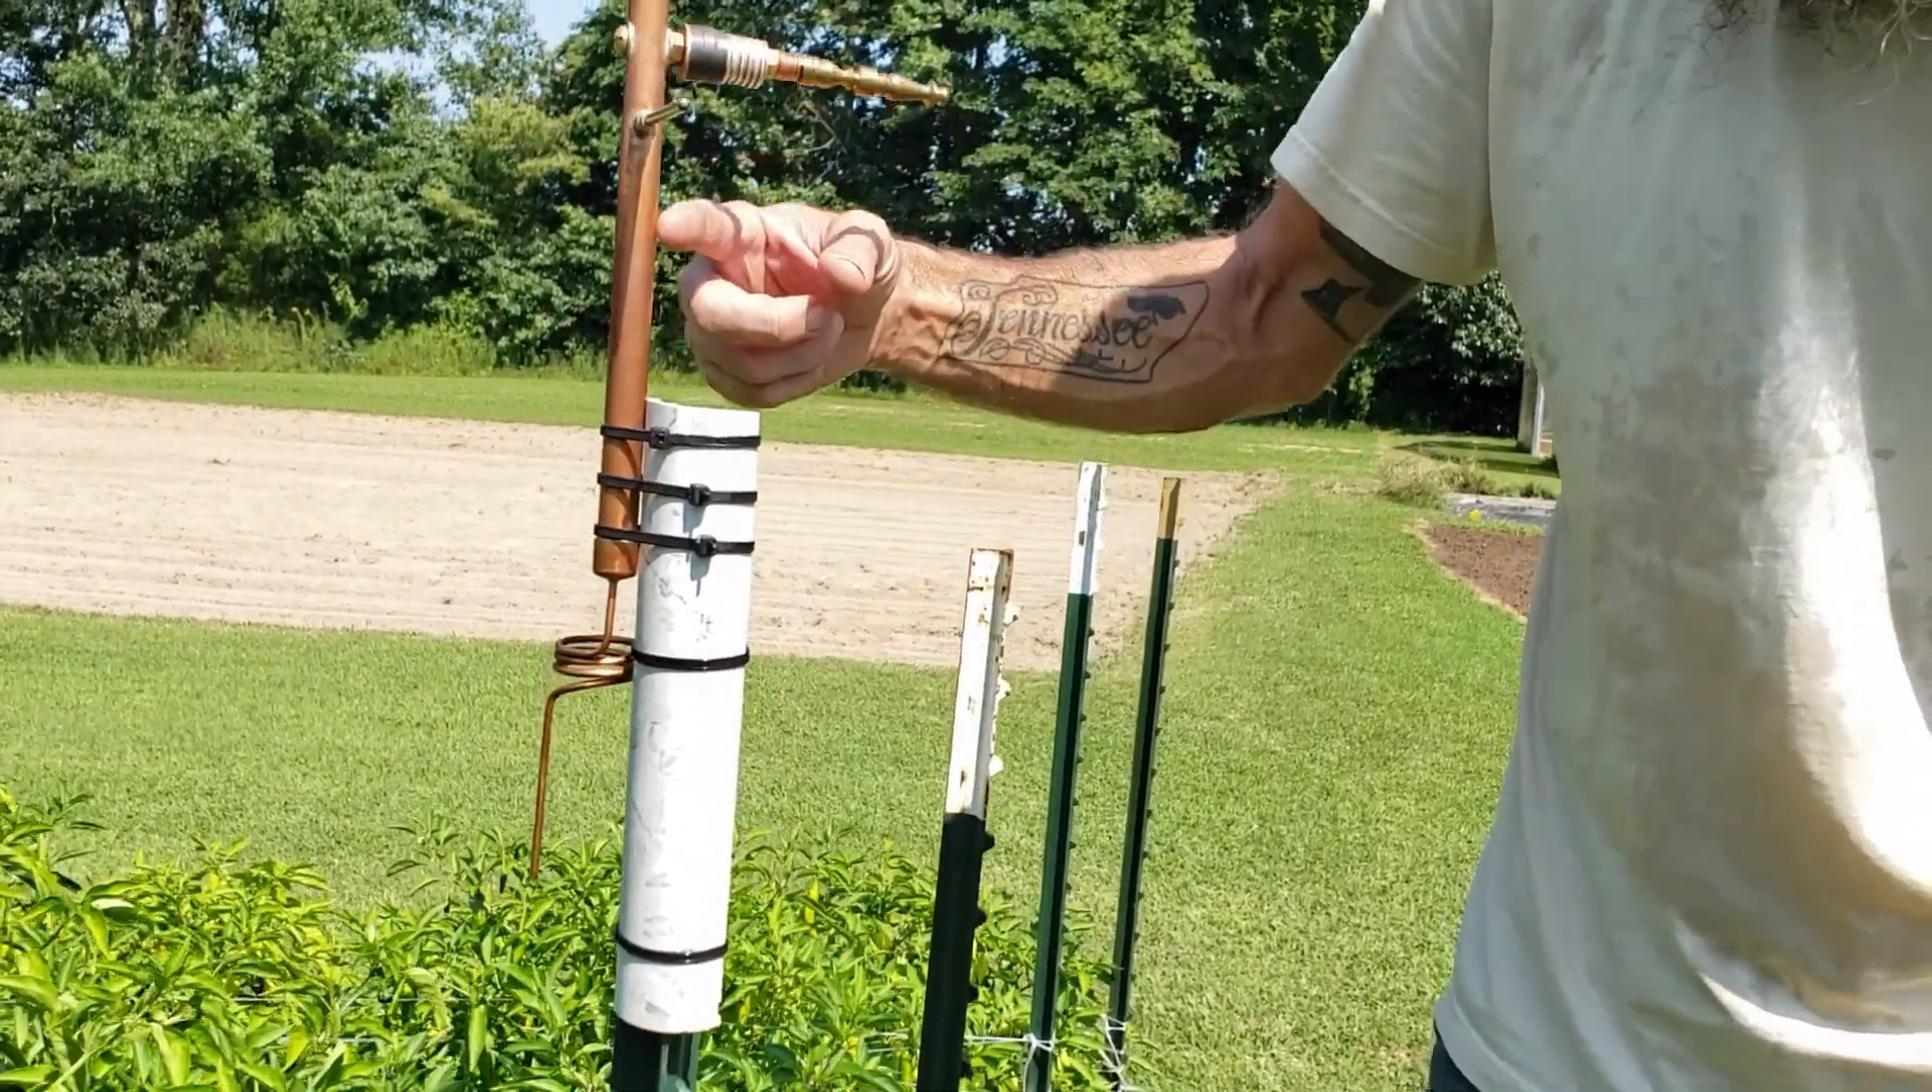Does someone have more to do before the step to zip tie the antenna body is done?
No.